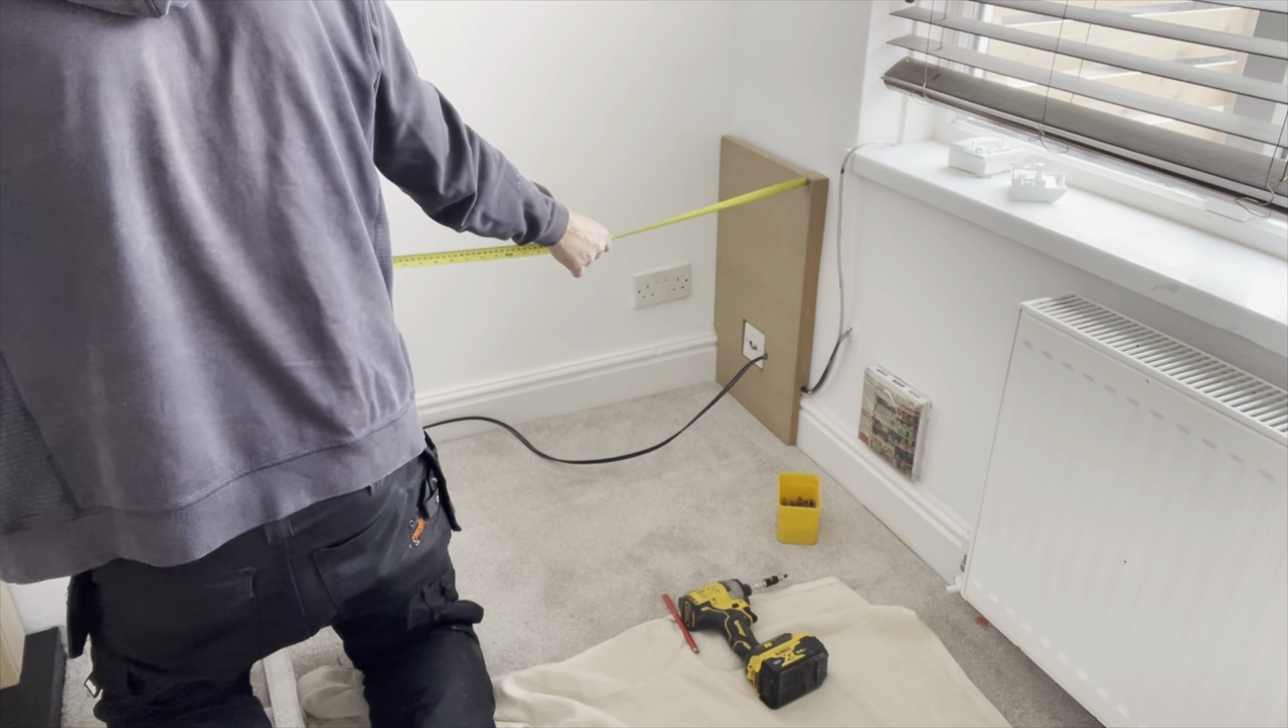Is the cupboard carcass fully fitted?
No.